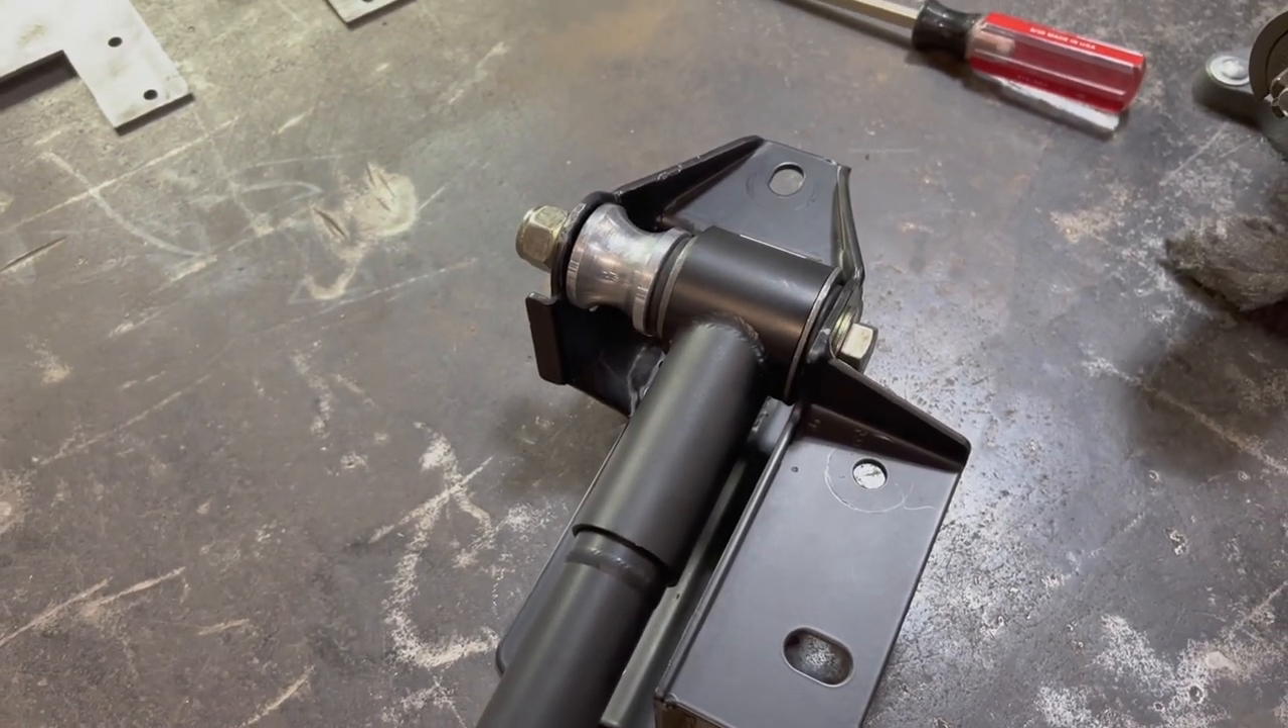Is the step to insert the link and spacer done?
Yes.